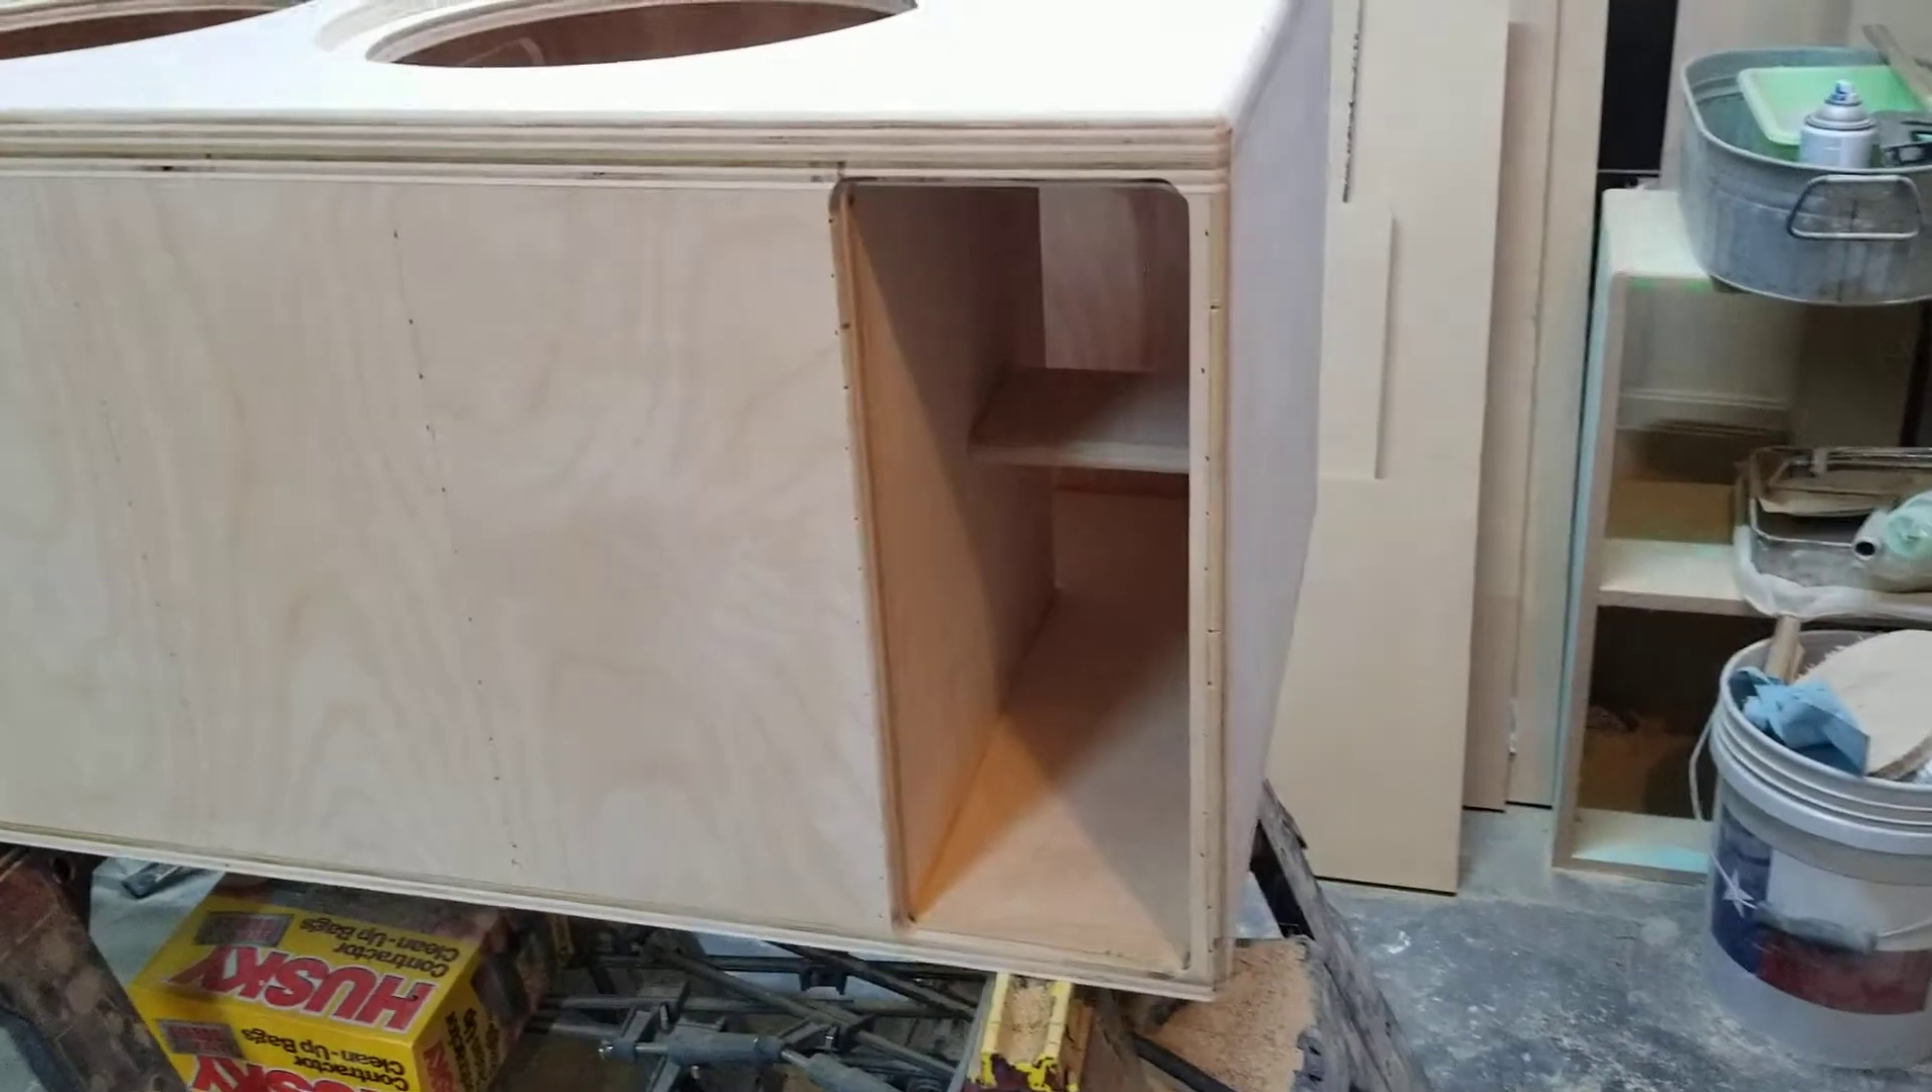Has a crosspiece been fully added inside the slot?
Yes.